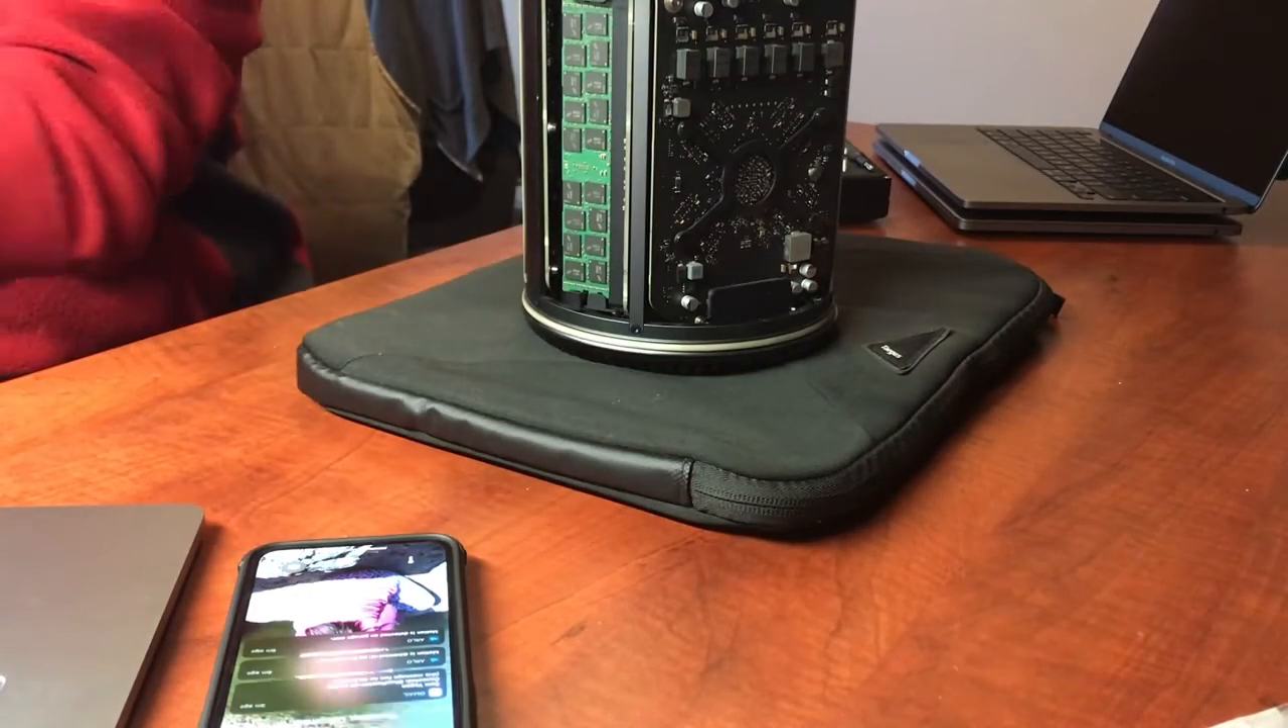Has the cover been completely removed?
Yes.